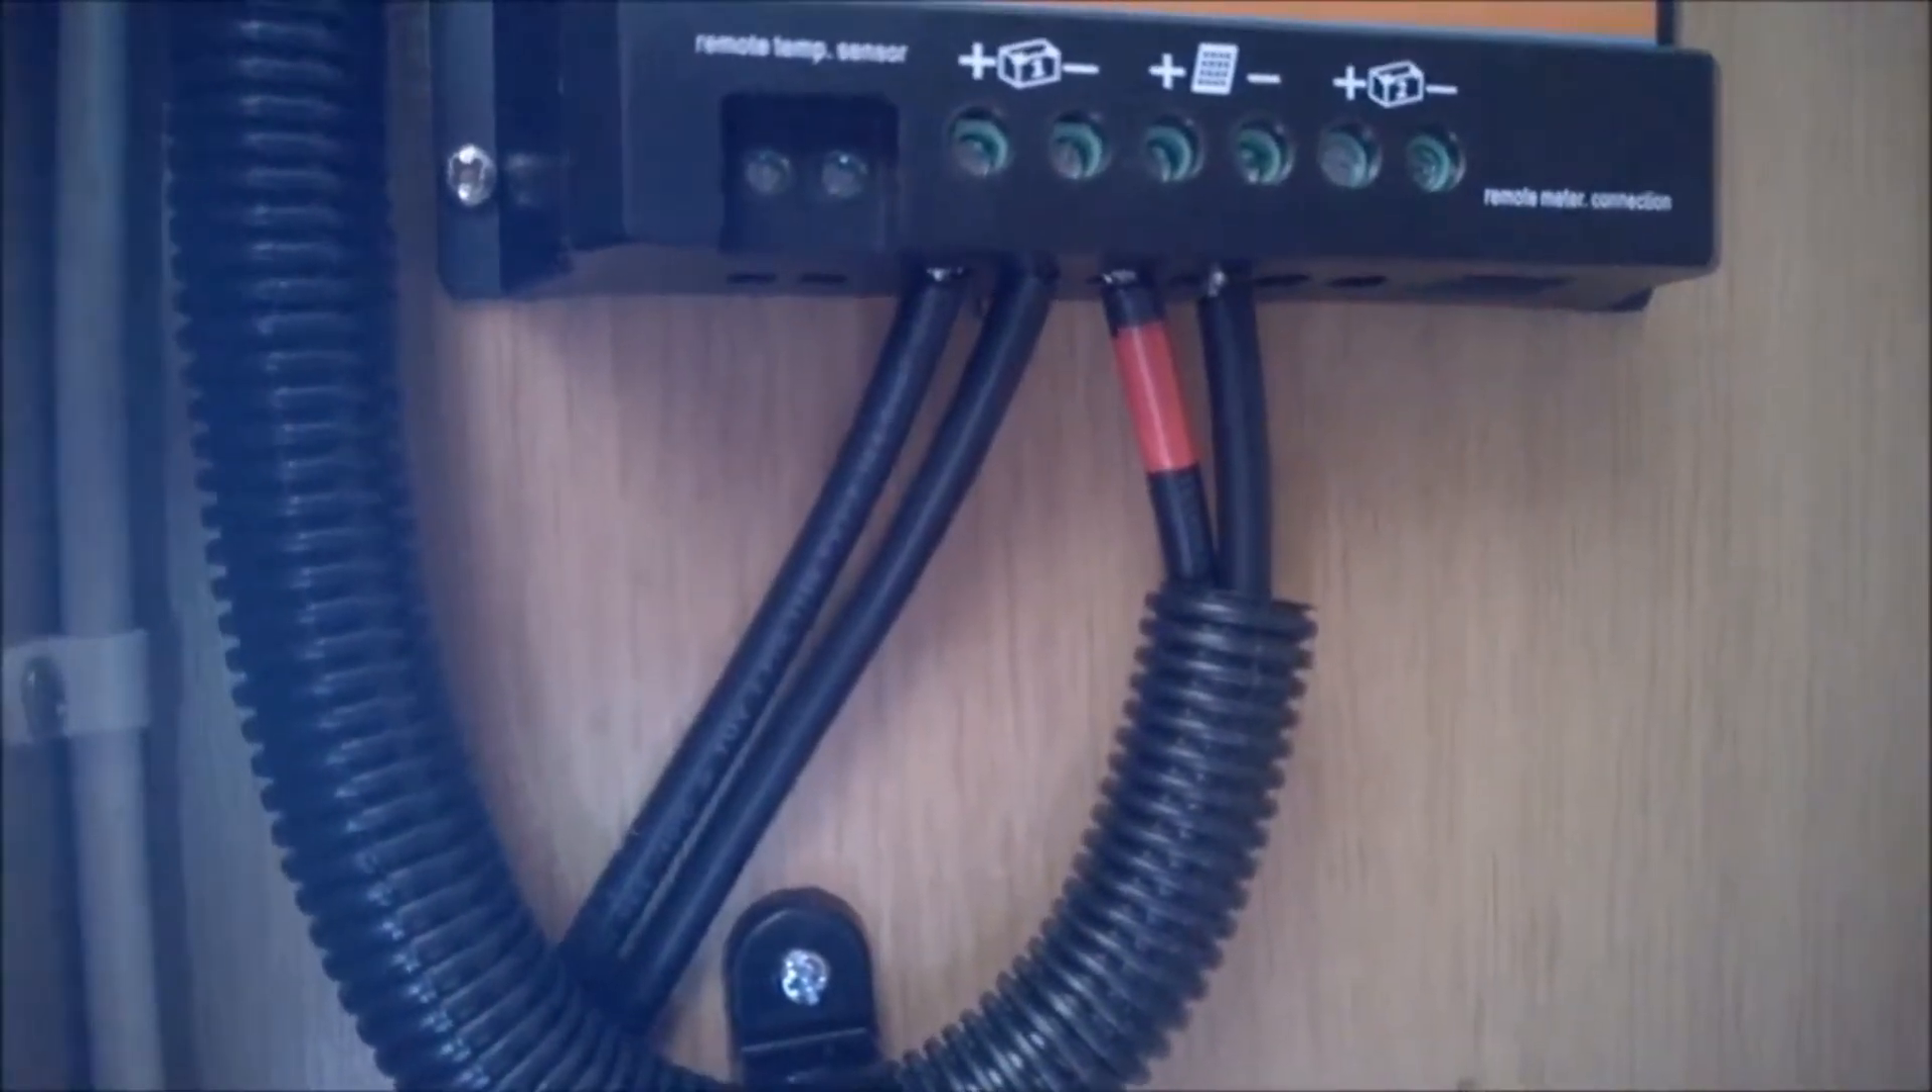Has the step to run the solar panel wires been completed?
Yes.